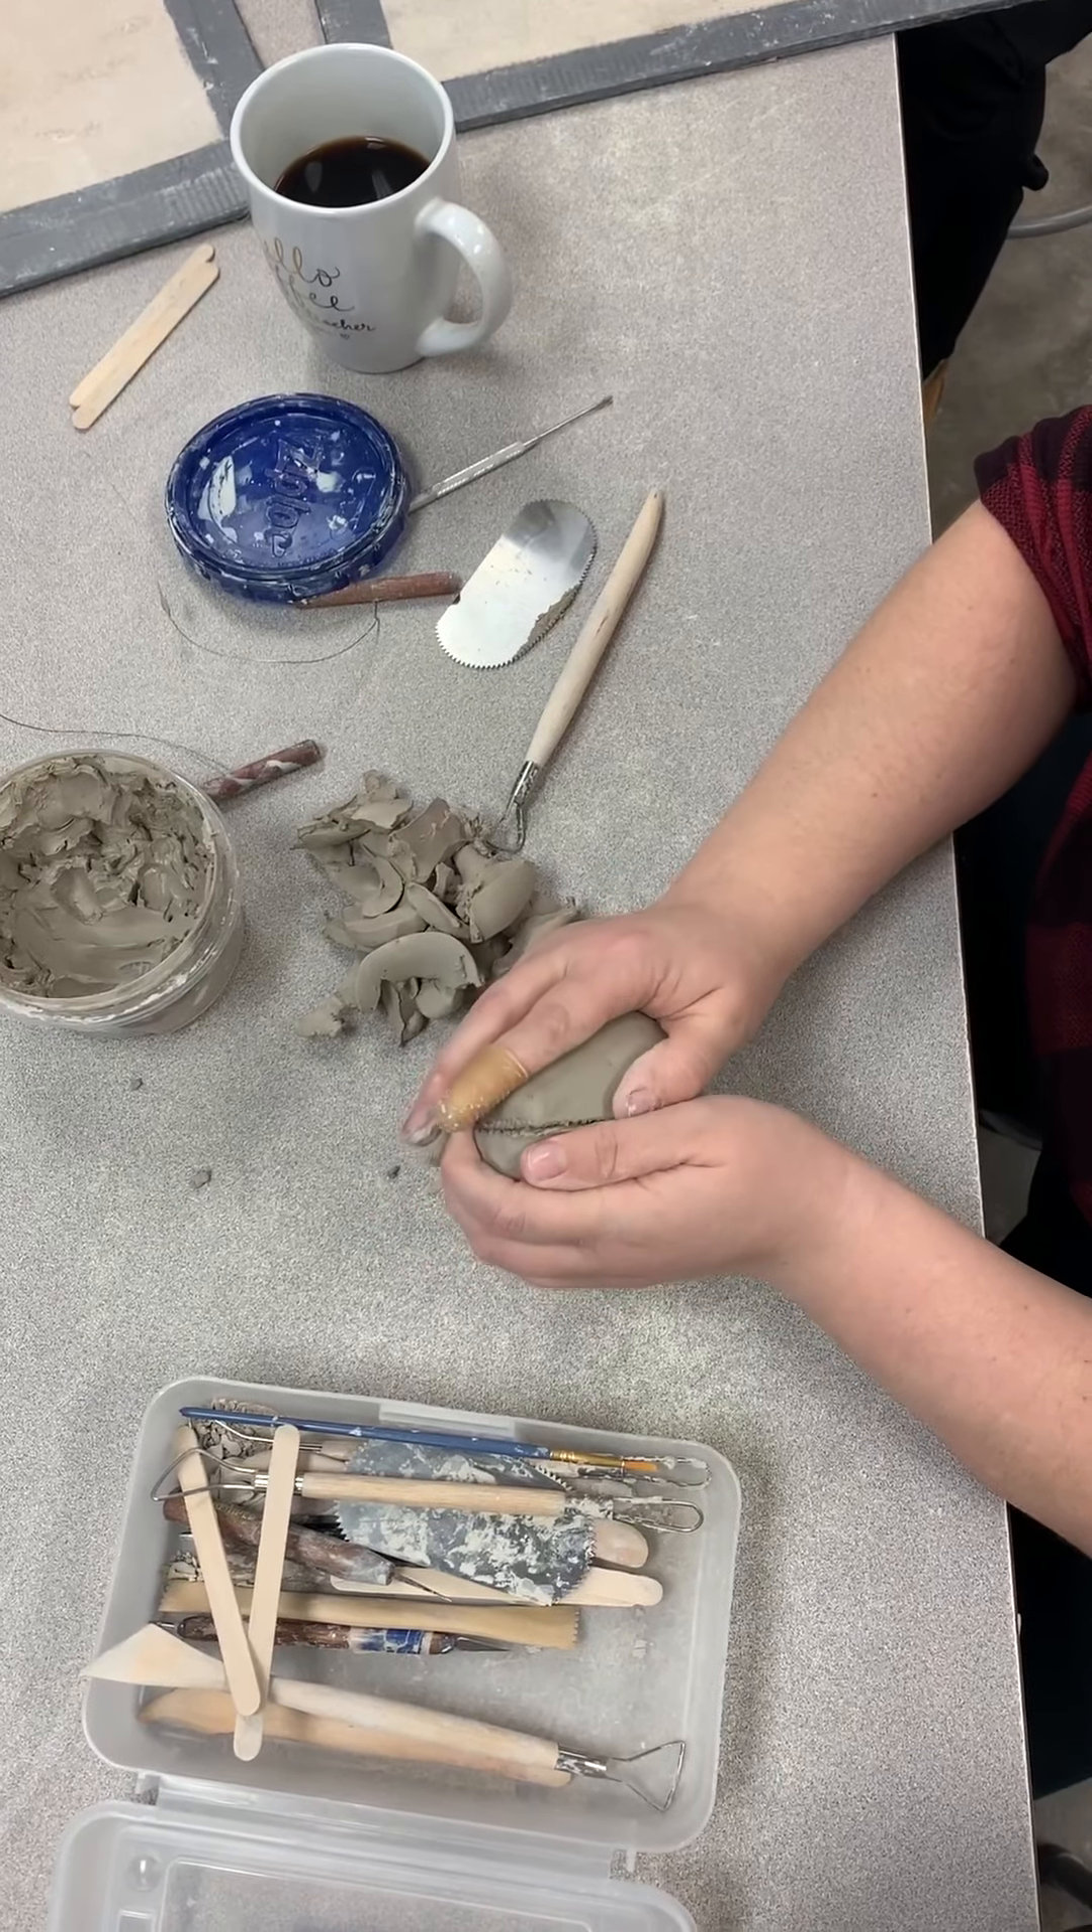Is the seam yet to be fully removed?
Yes.